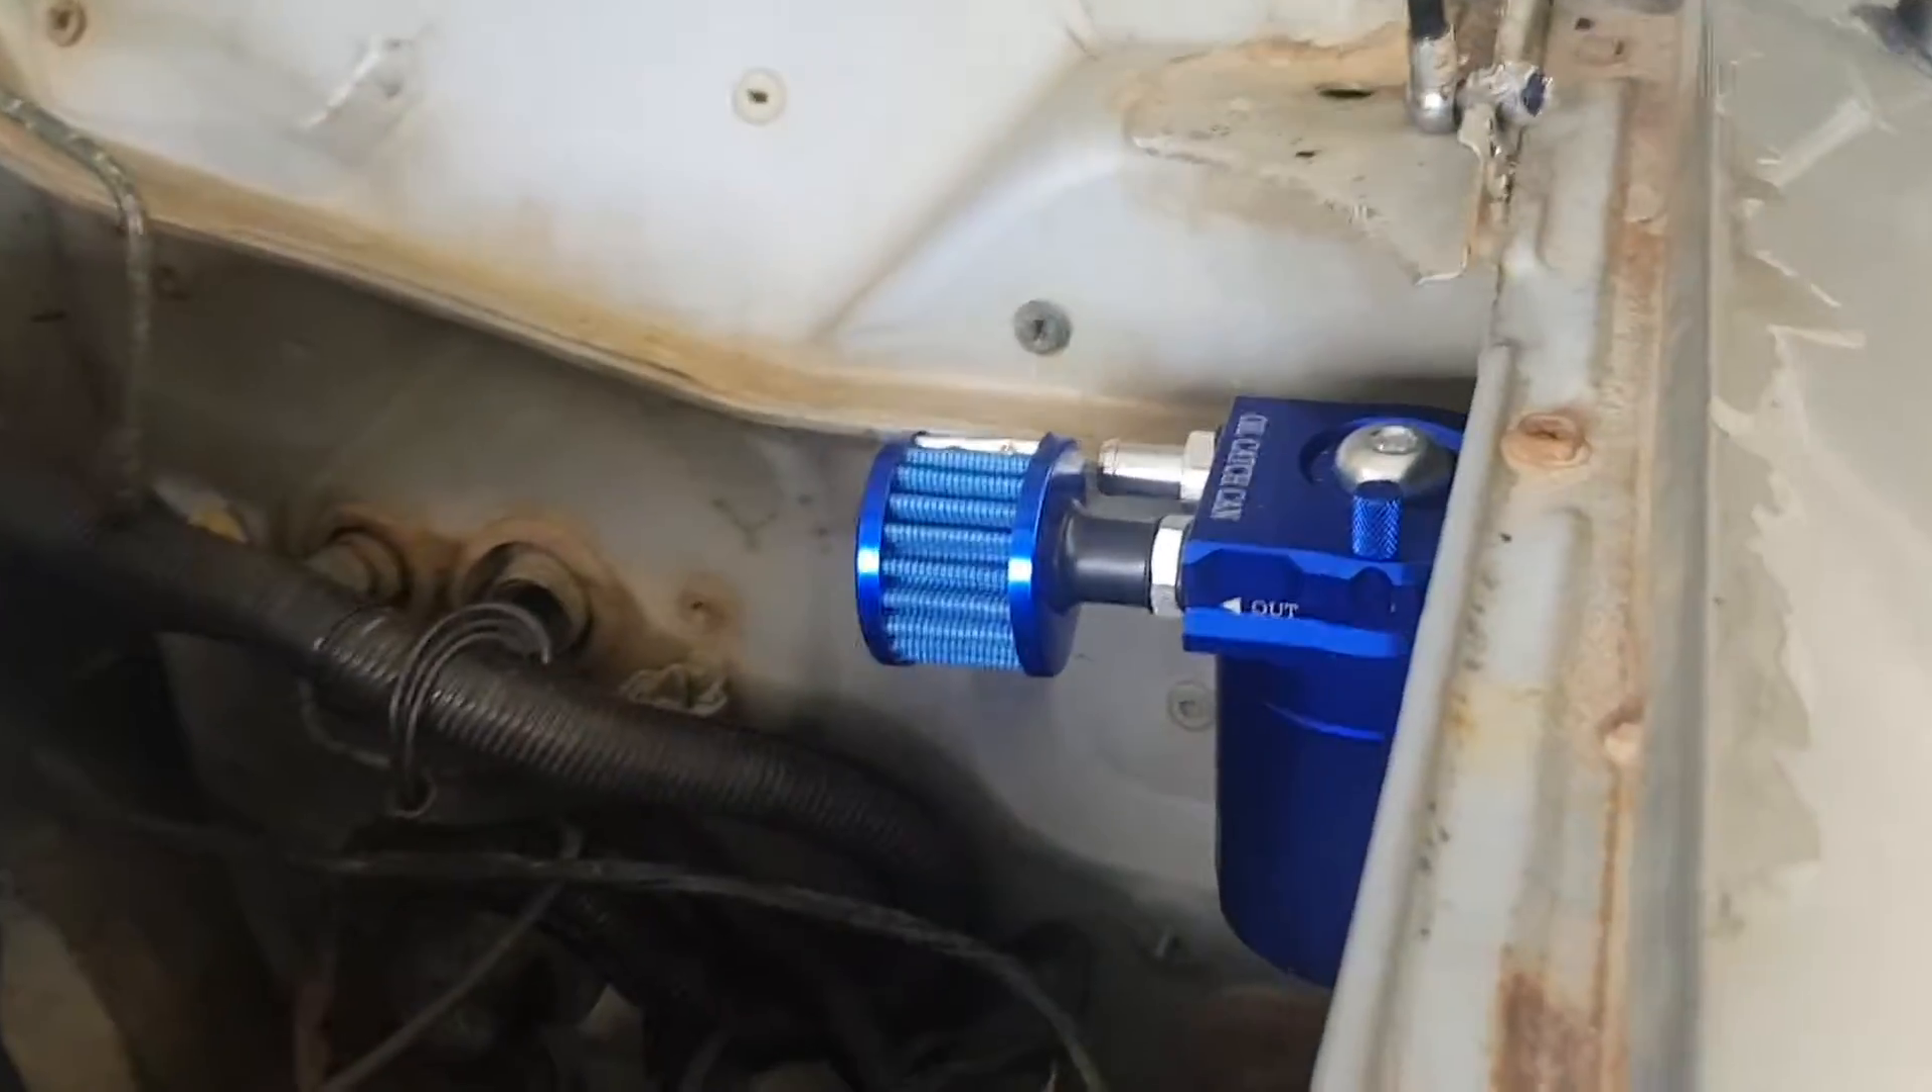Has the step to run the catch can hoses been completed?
No.